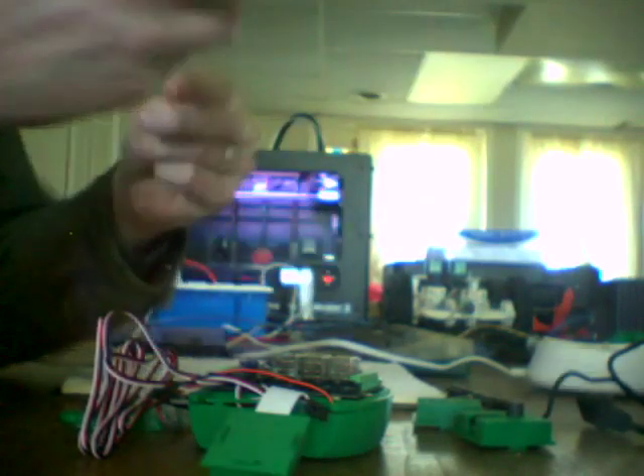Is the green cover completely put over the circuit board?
No.